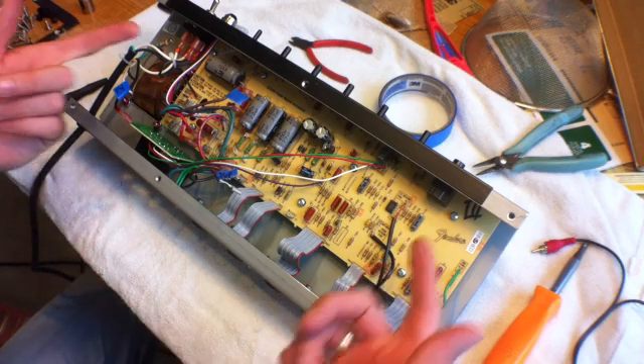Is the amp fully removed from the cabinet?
Yes.